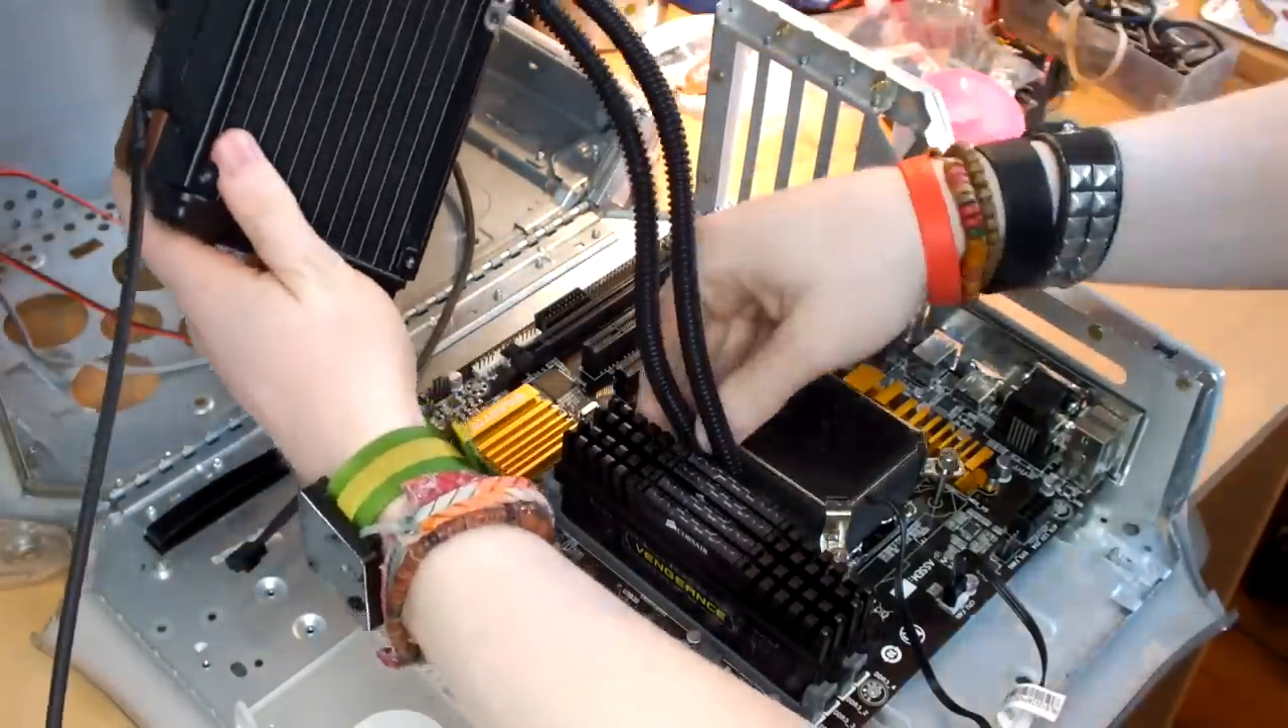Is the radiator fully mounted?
No.